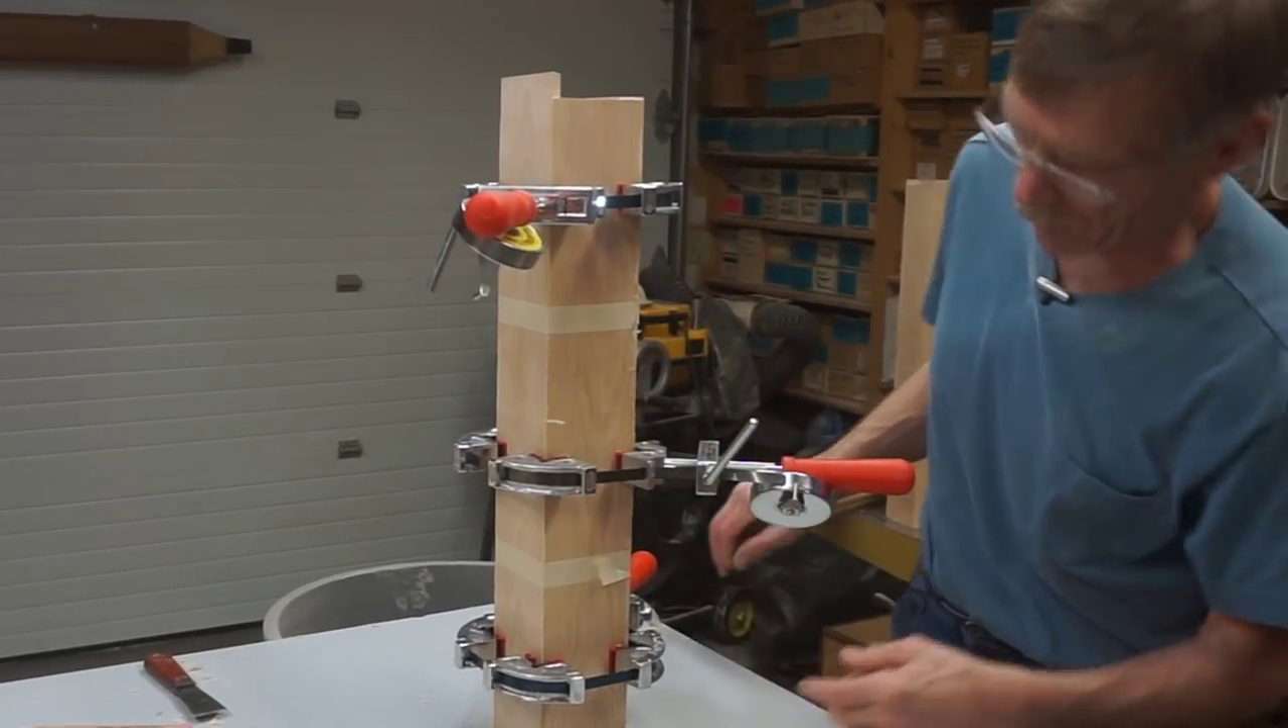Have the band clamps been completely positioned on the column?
Yes.